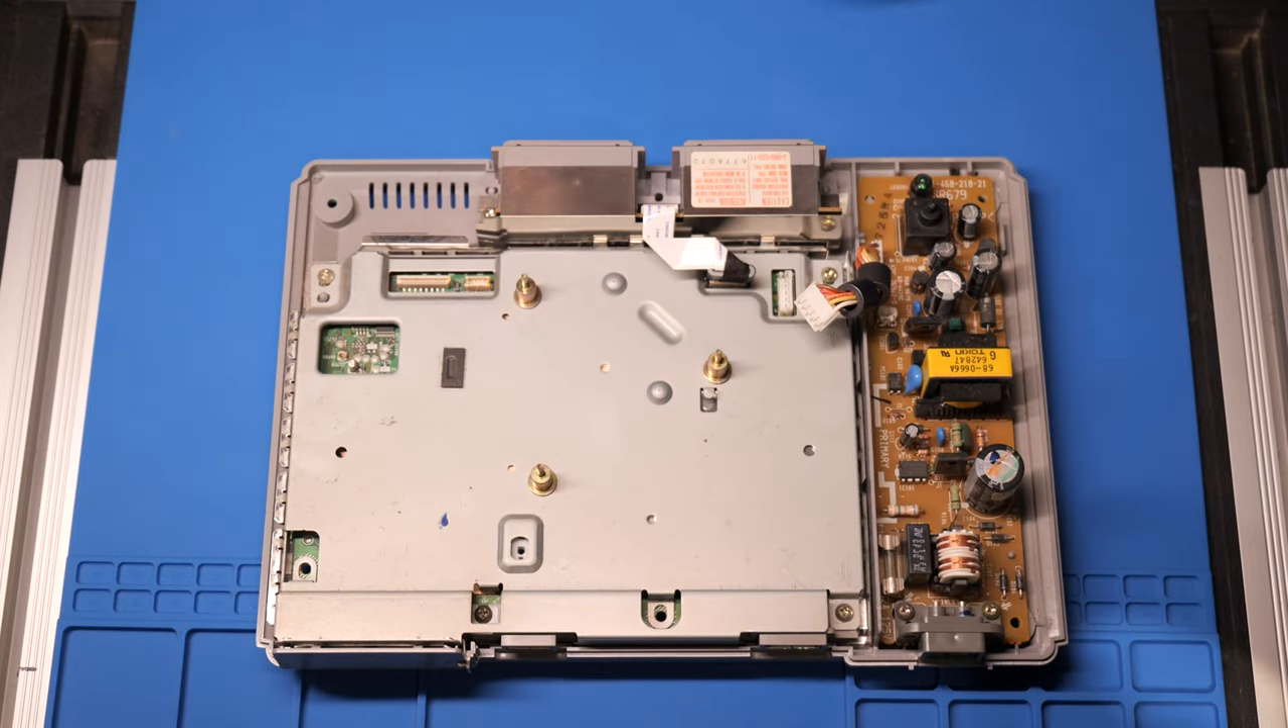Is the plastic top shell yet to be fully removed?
No.